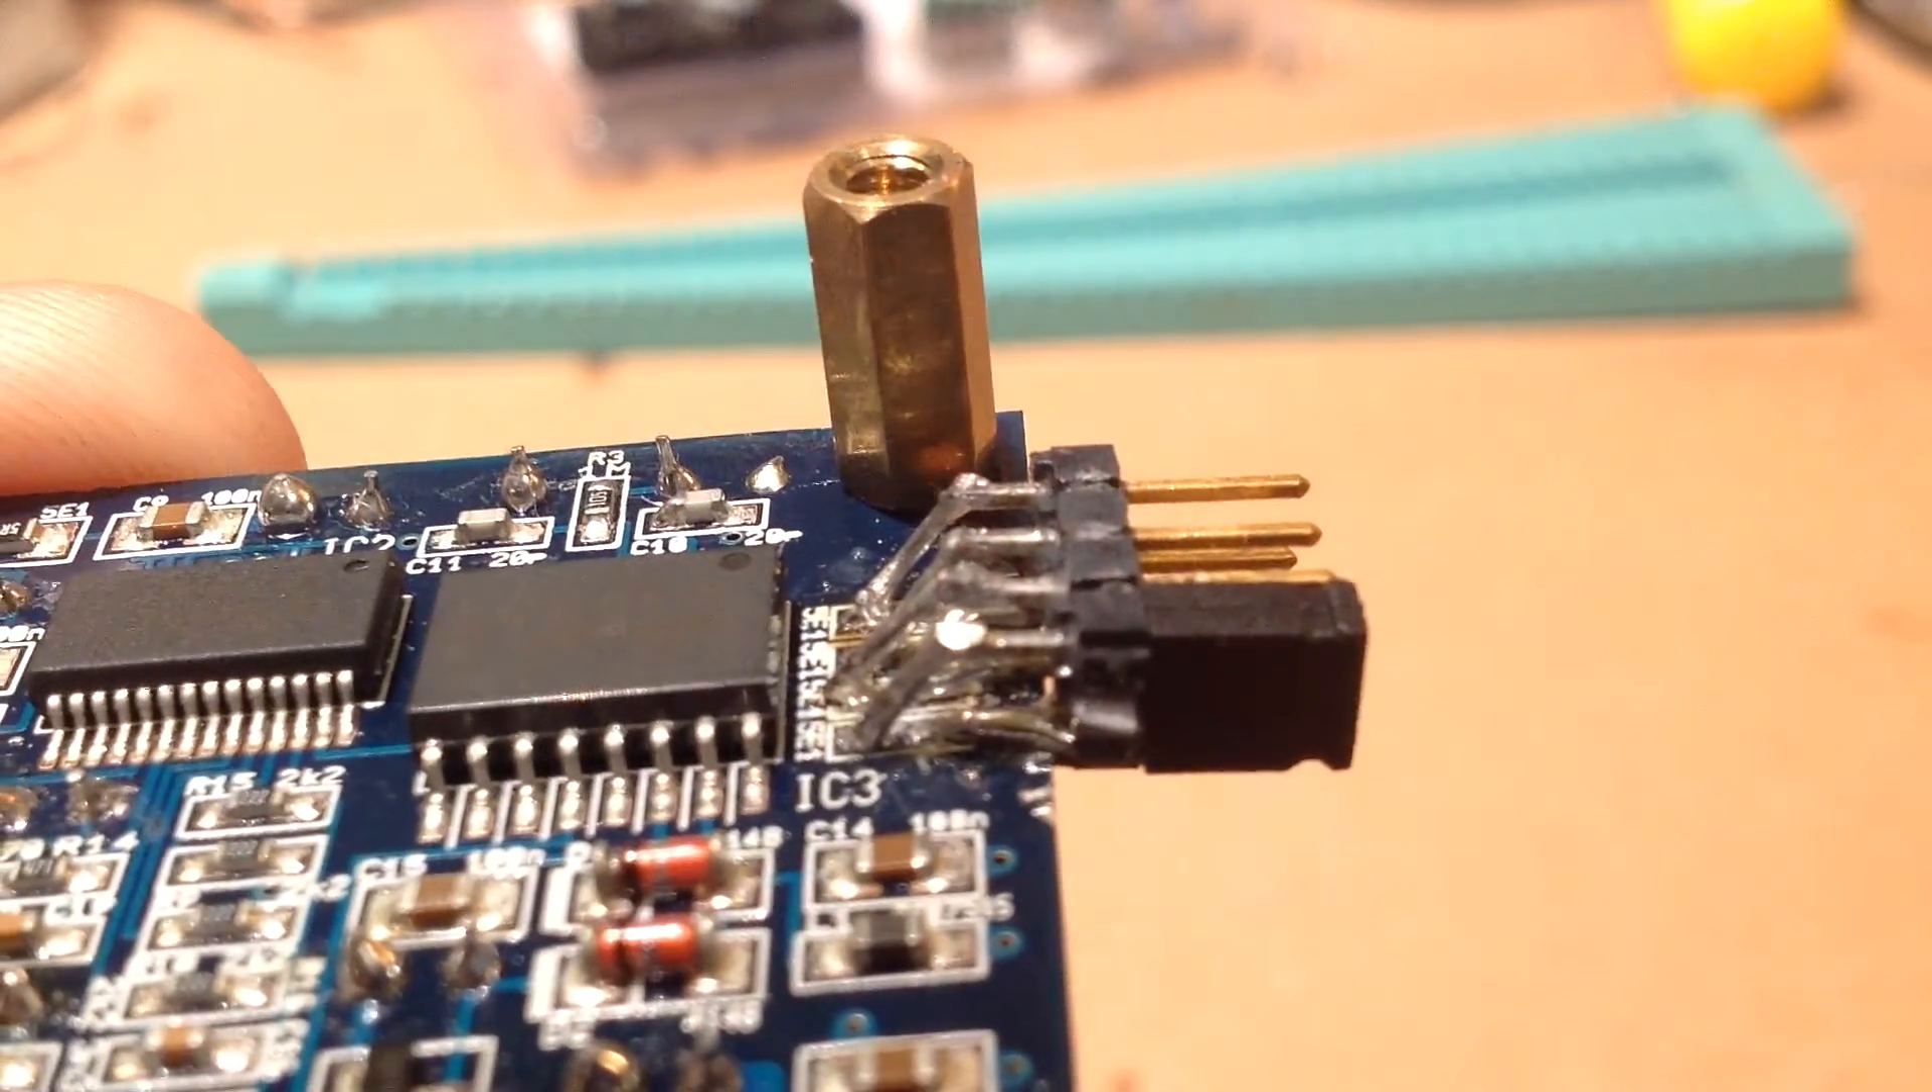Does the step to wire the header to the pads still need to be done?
No.